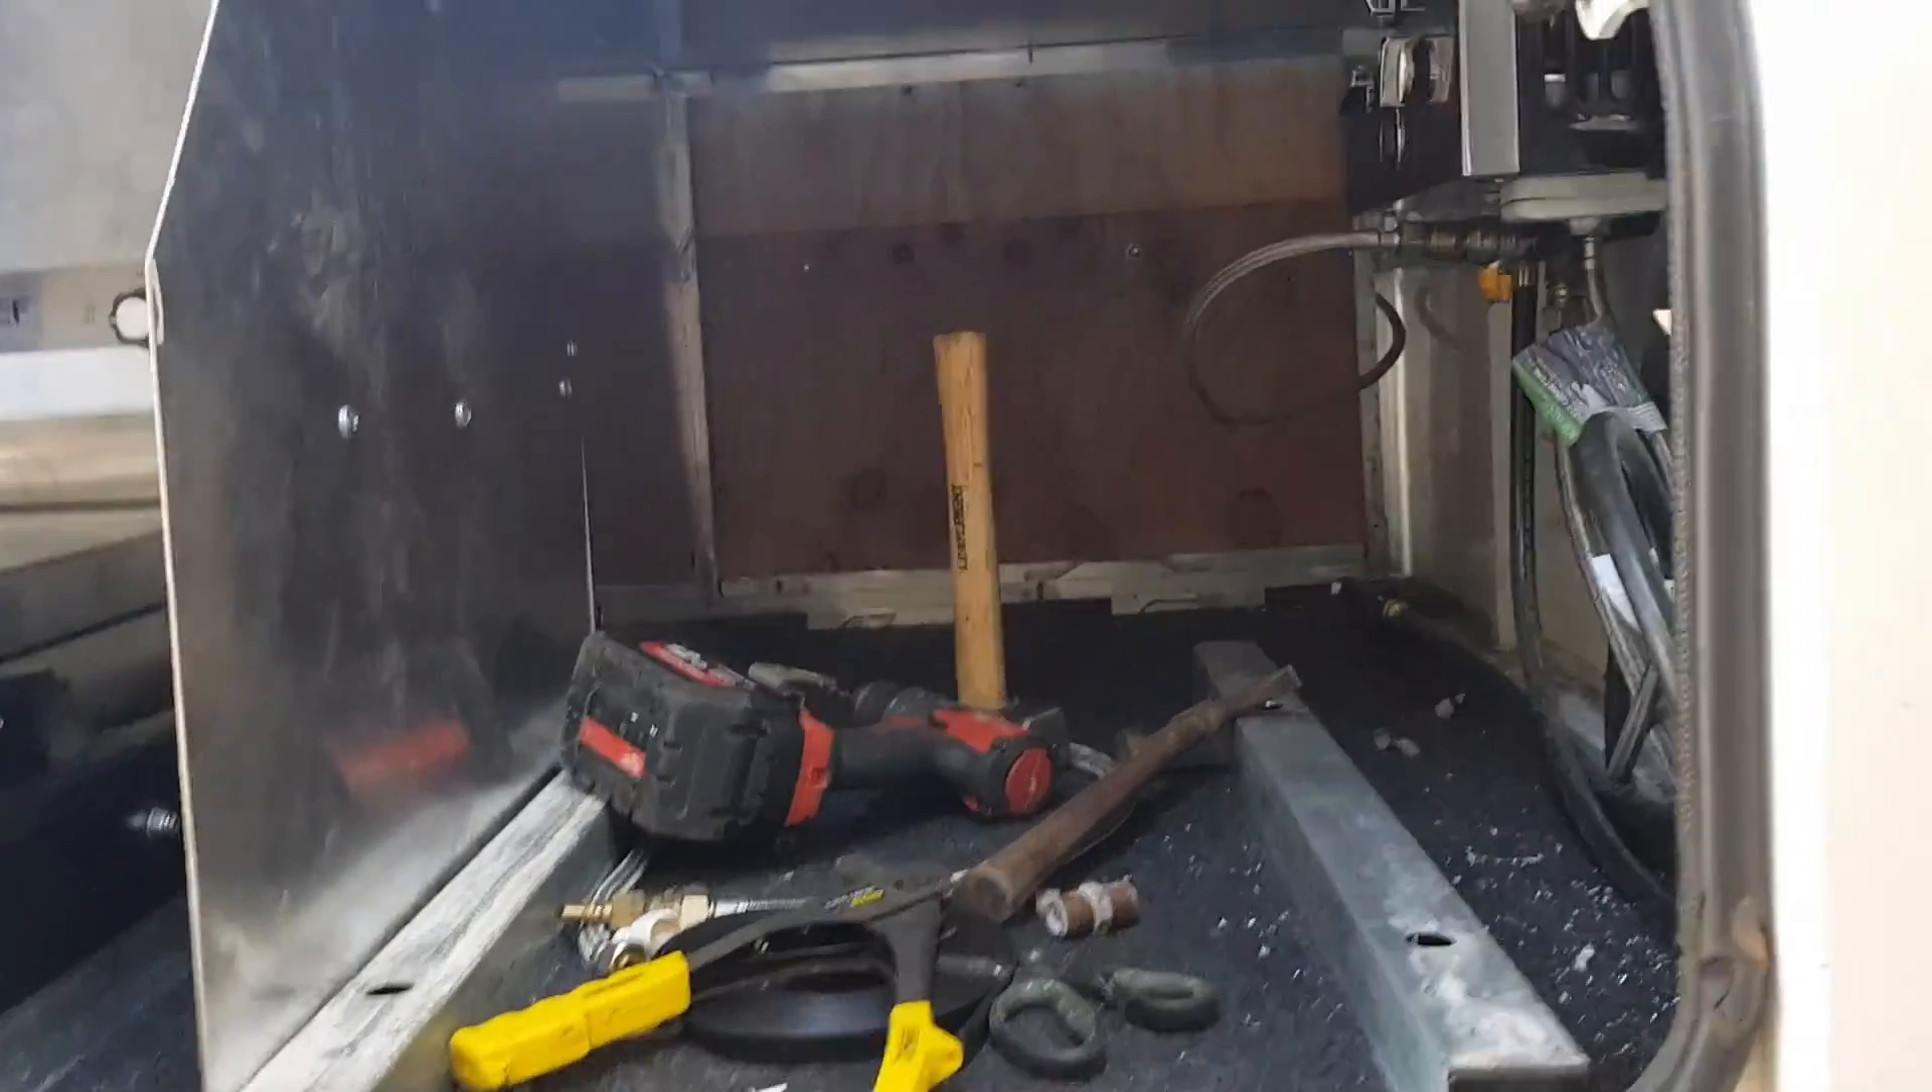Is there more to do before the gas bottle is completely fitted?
Yes.